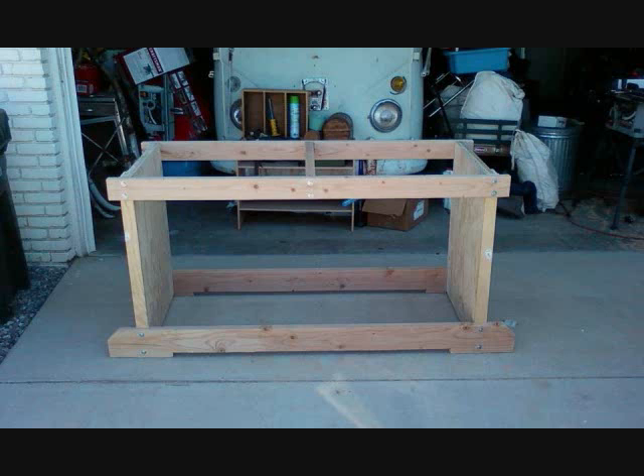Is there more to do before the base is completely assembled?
No.